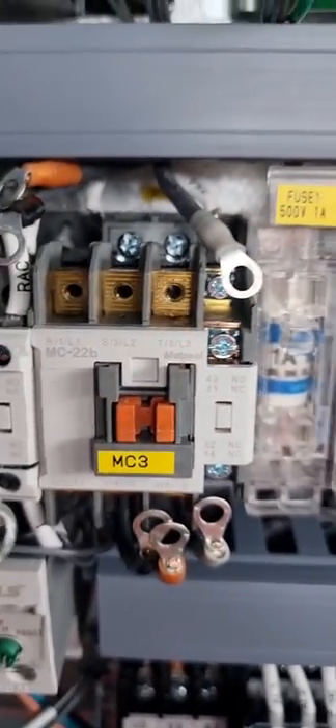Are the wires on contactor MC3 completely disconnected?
Yes.